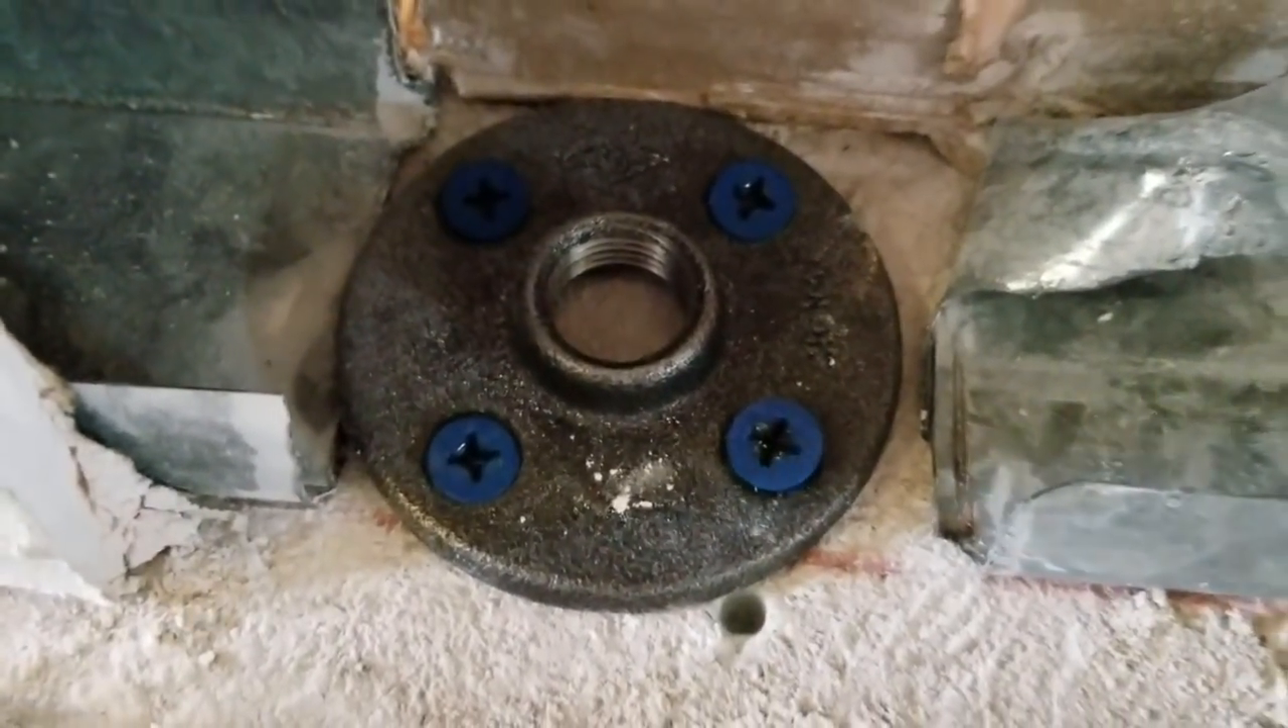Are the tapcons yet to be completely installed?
No.